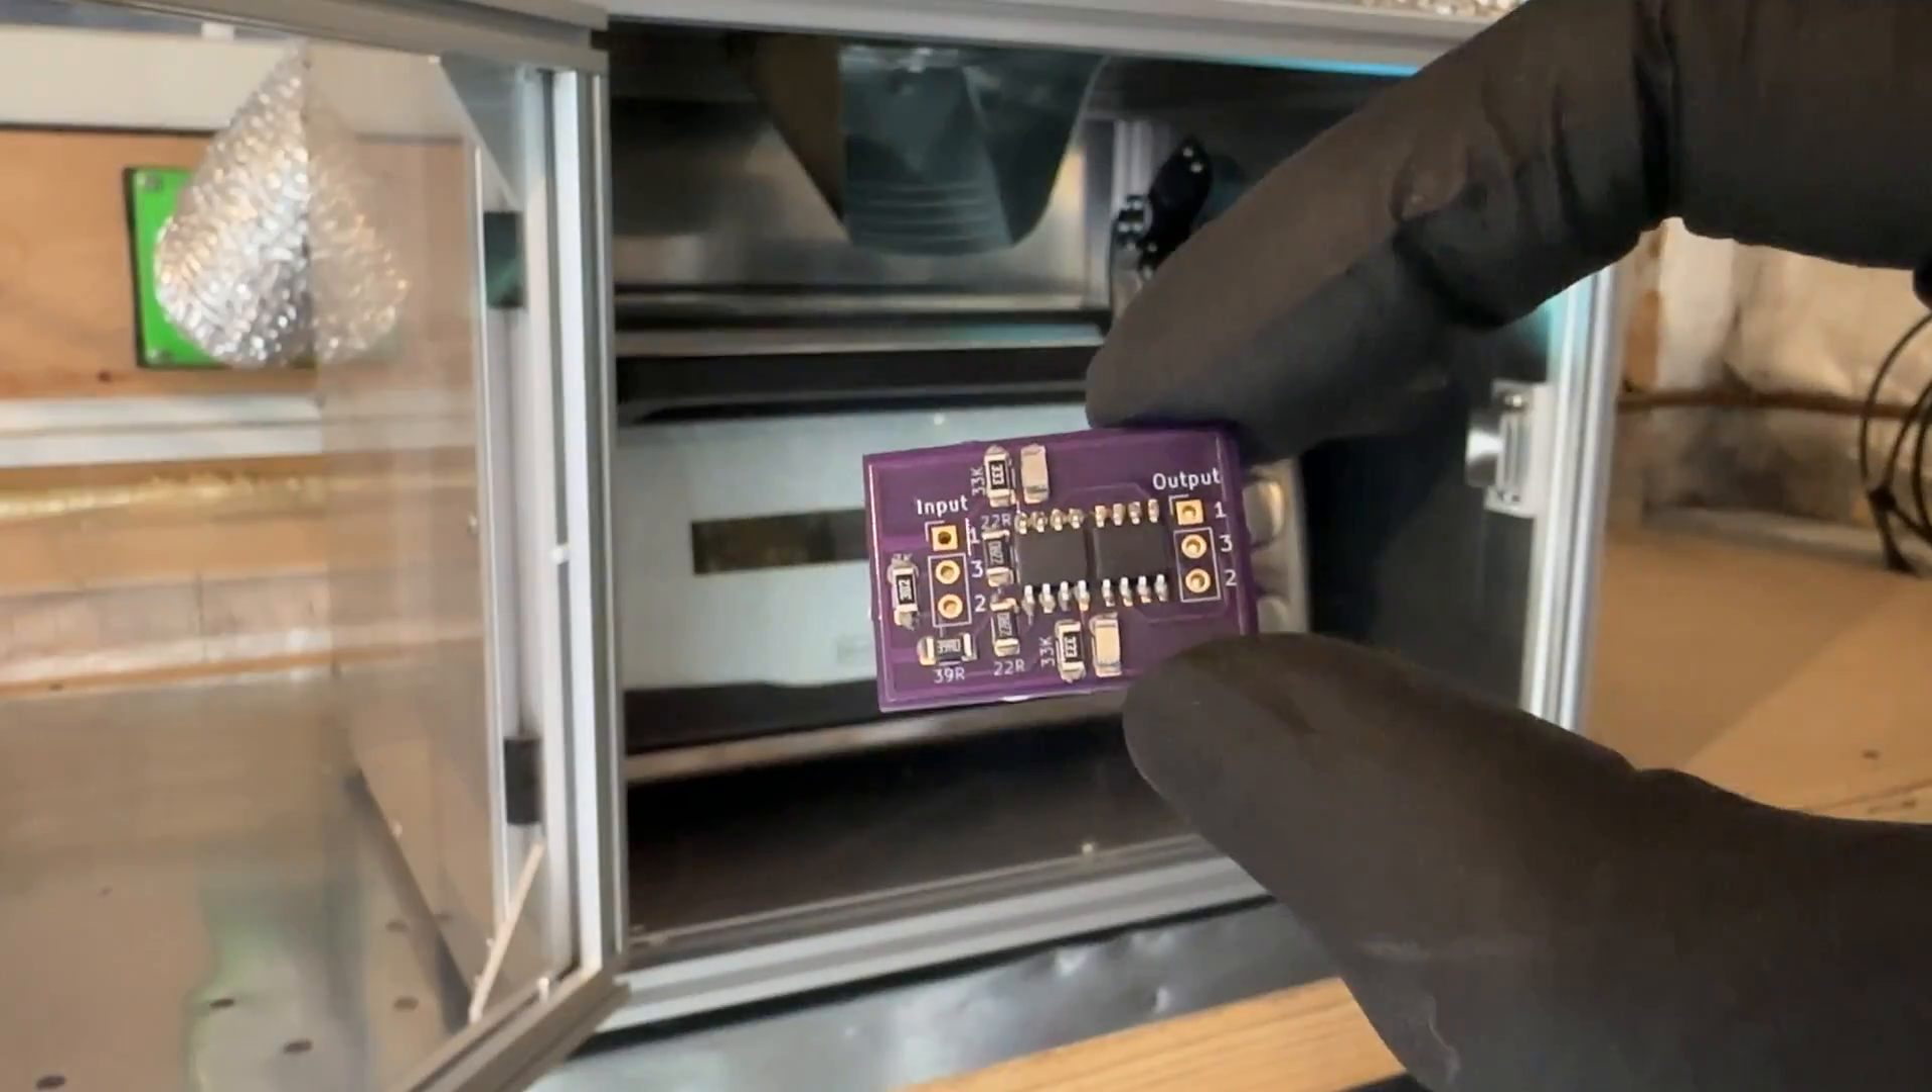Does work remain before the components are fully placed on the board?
No.